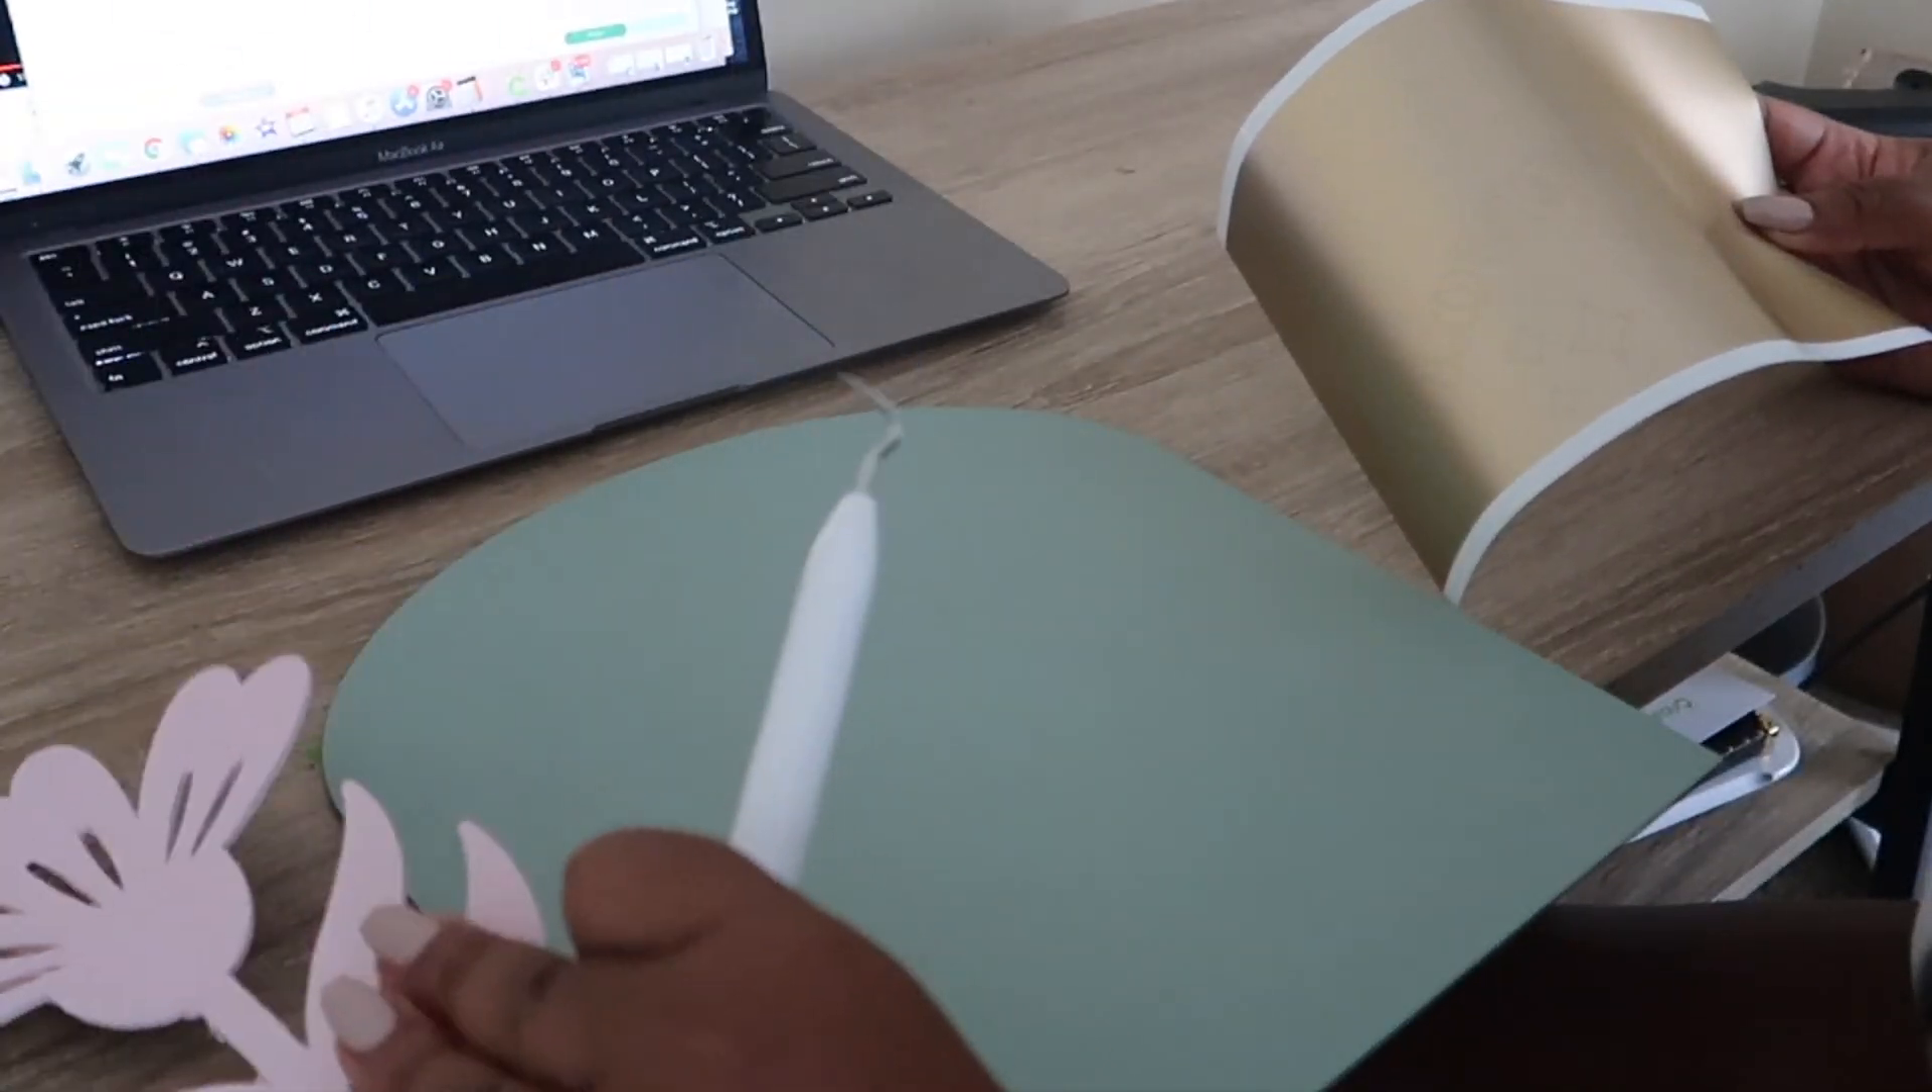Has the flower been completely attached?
No.